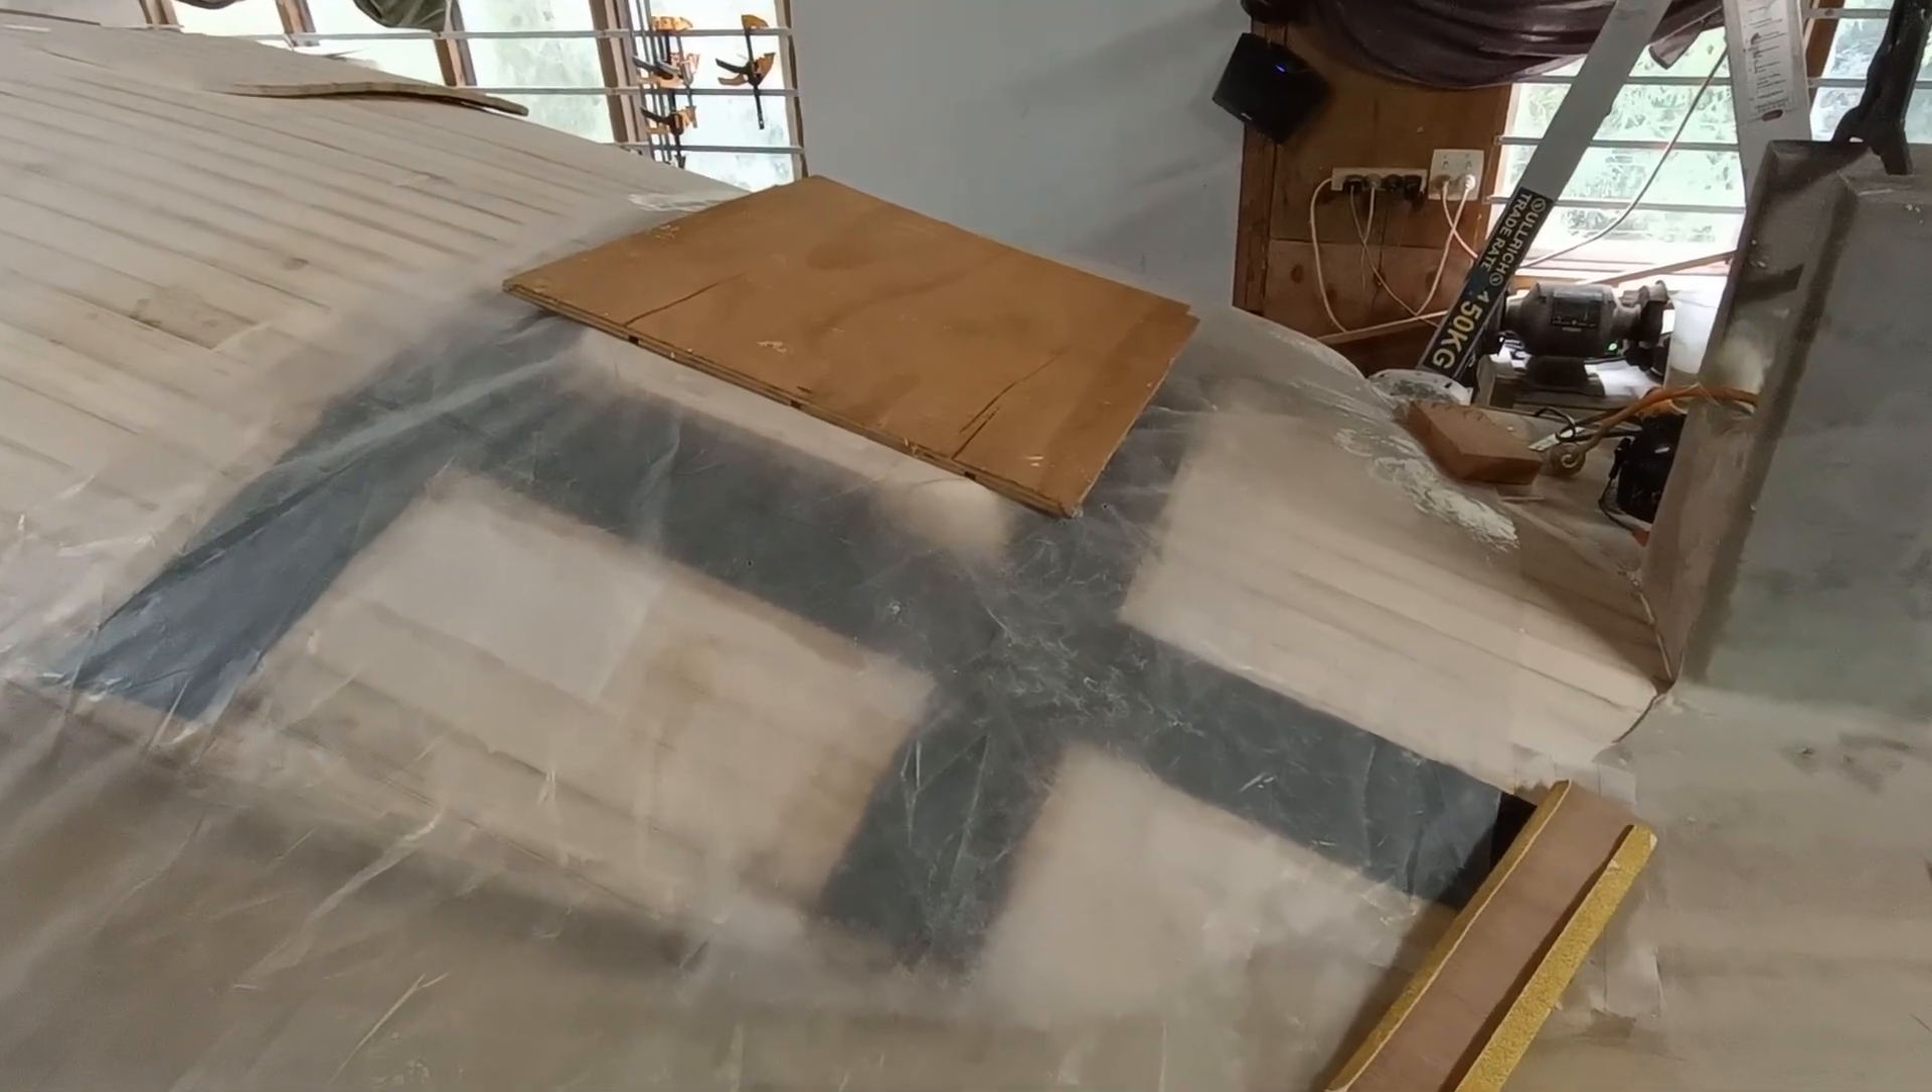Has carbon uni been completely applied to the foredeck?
Yes.